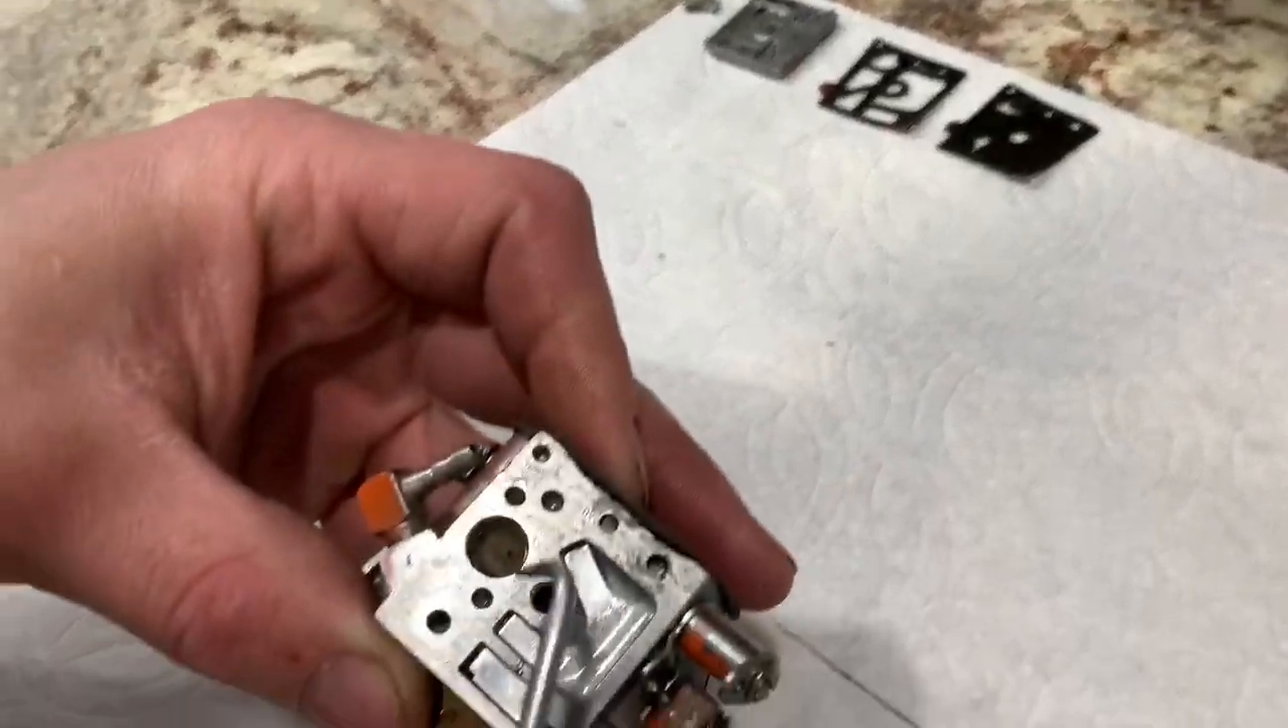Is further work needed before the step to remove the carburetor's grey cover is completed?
No.